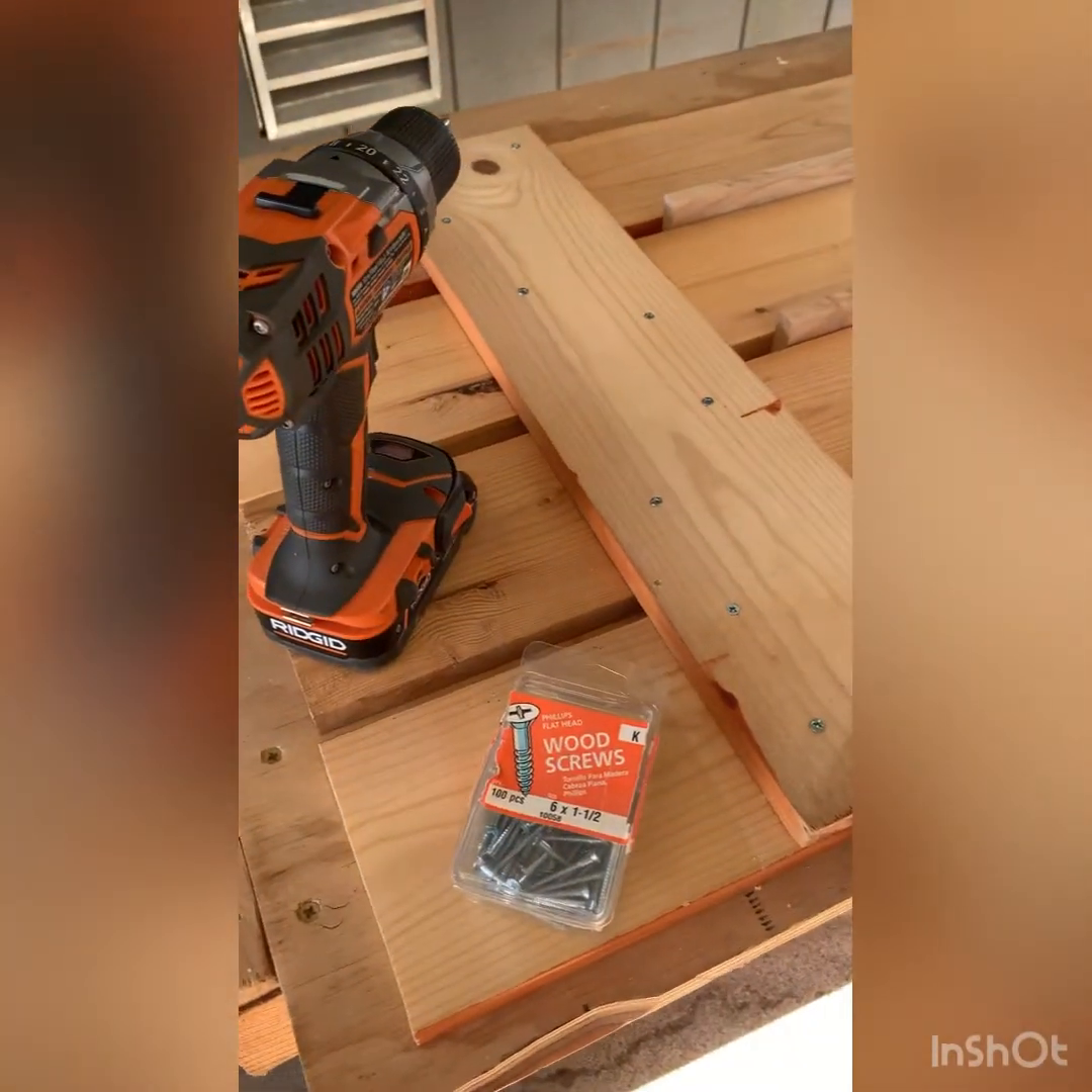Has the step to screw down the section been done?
Yes.